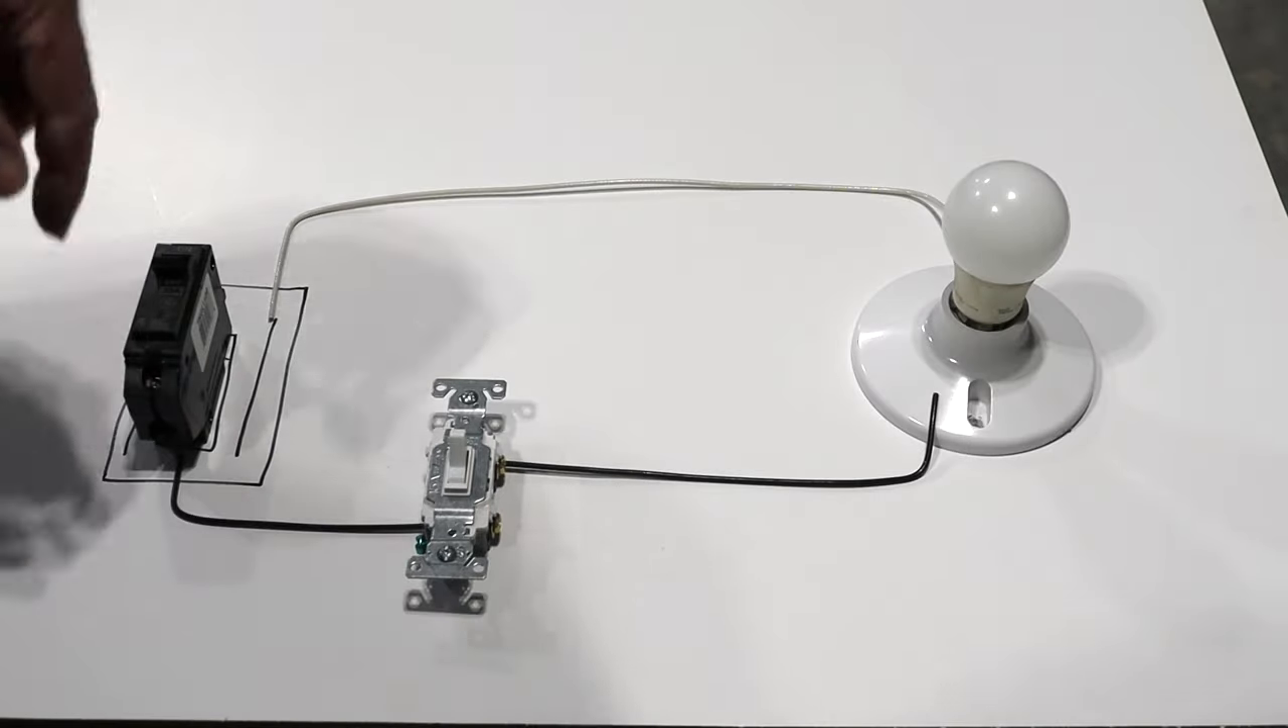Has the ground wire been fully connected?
No.